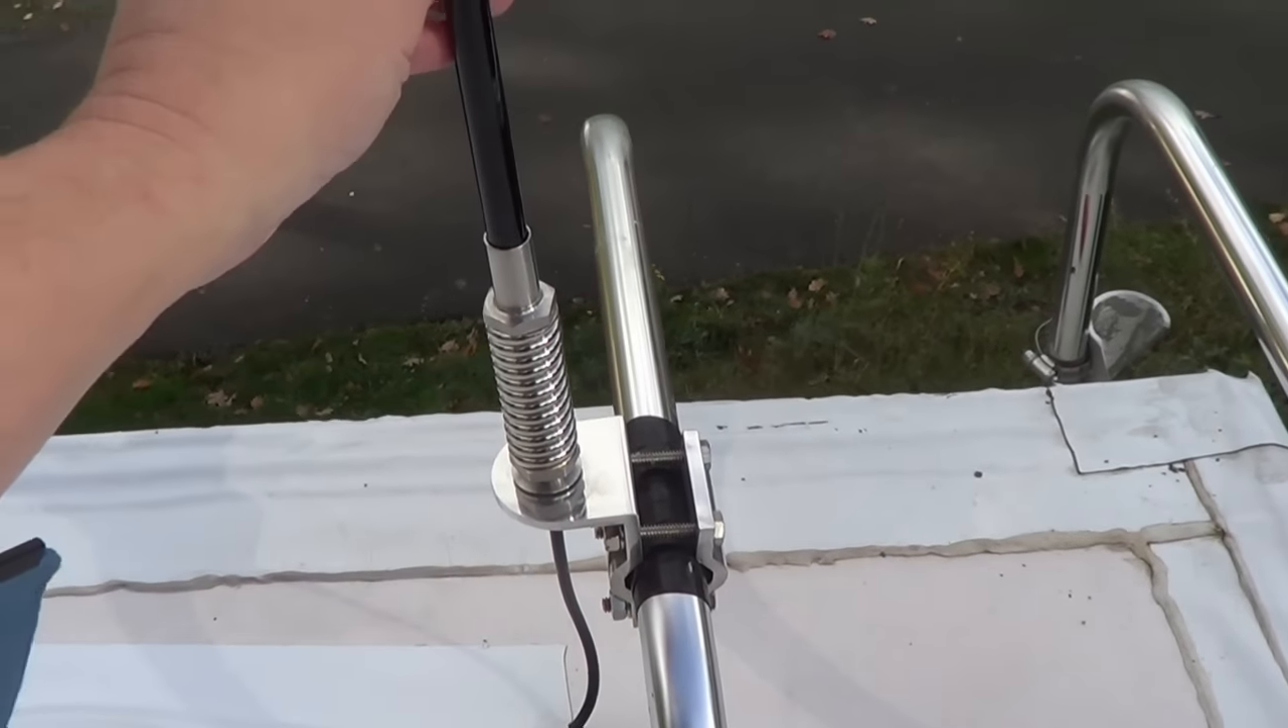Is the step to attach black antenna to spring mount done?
Yes.